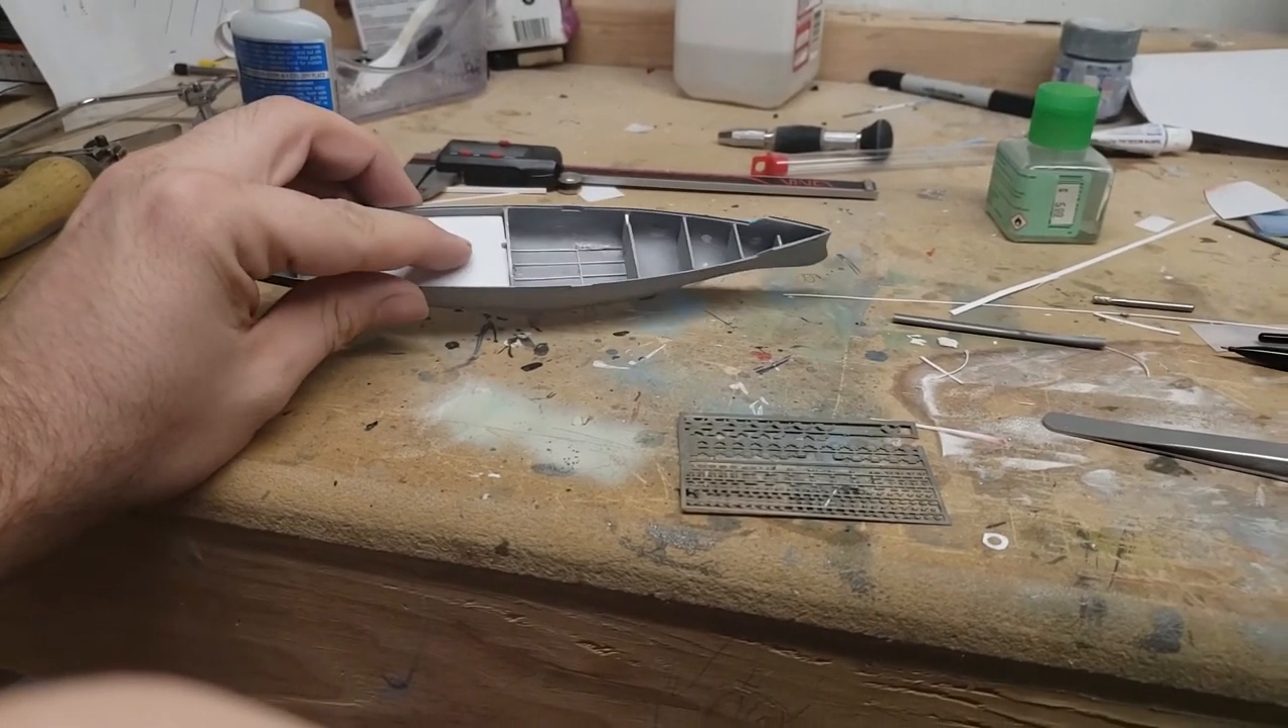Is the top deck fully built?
No.